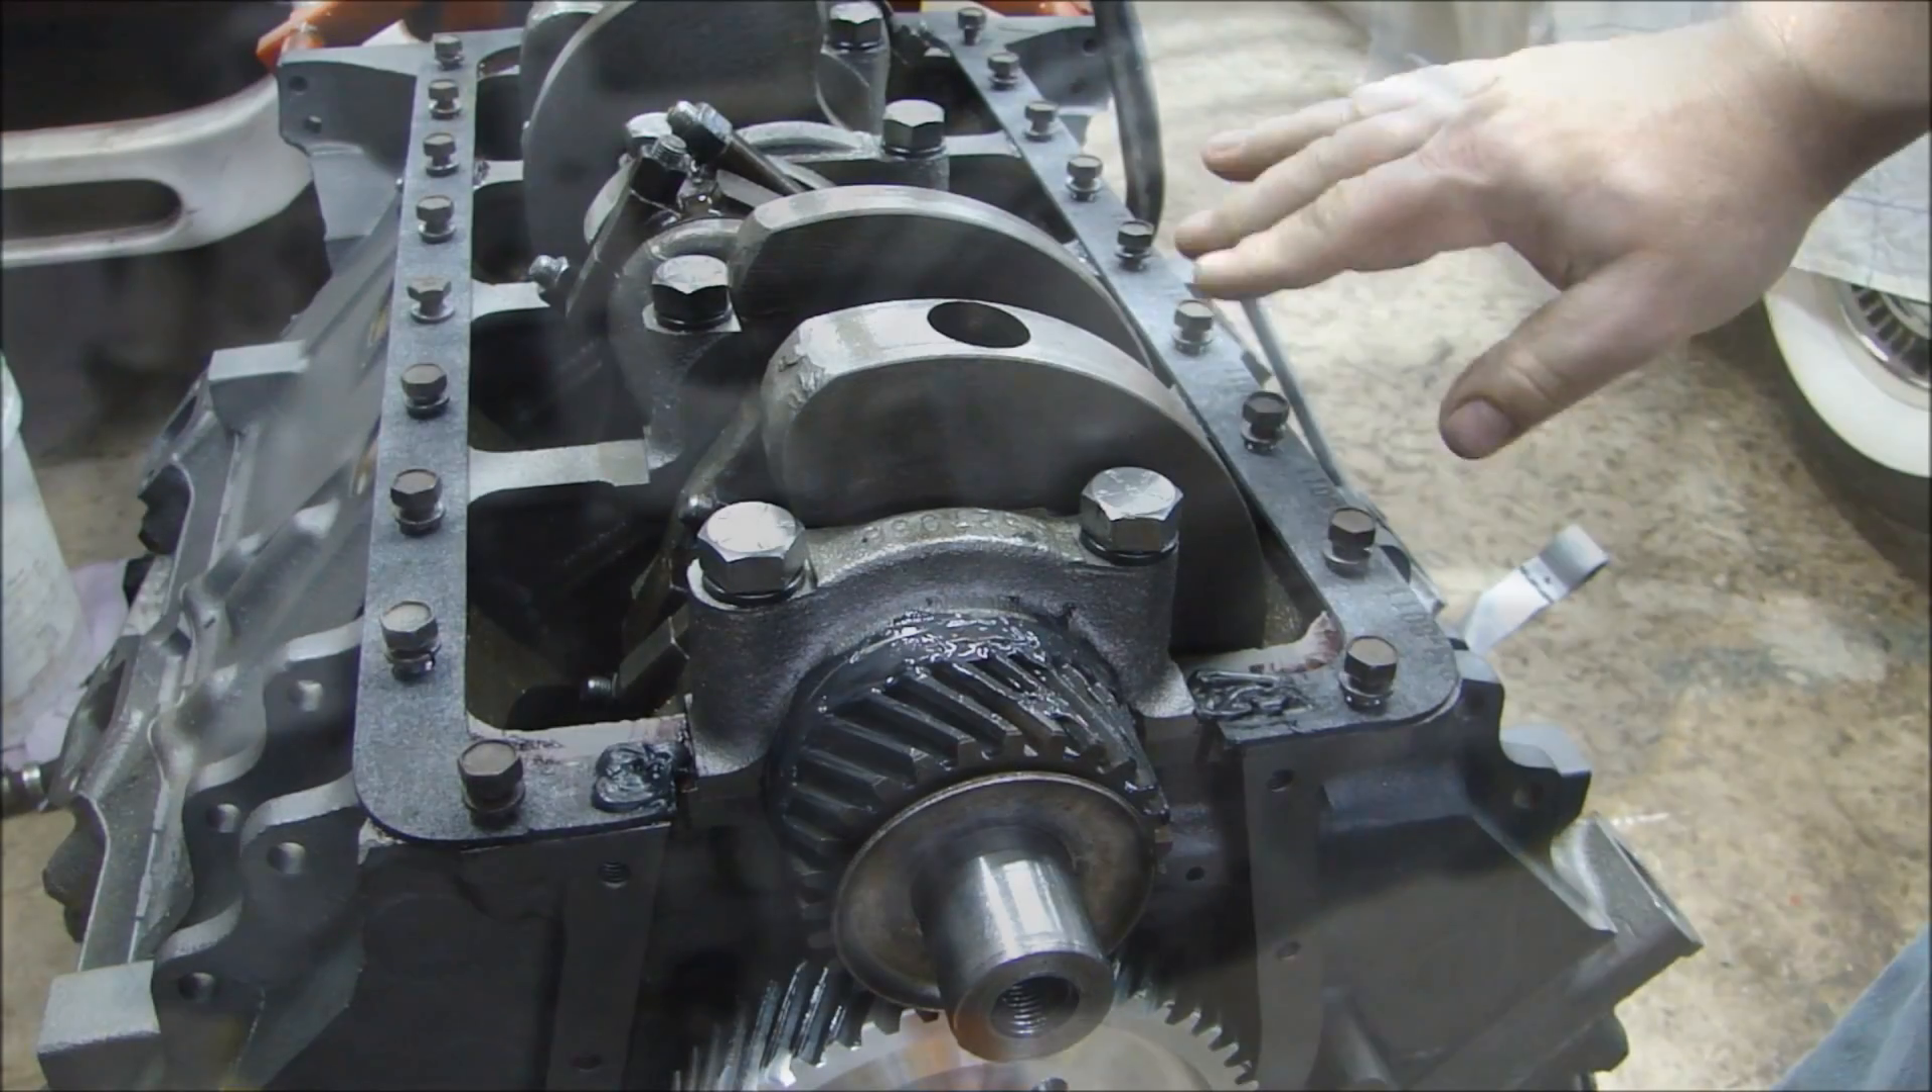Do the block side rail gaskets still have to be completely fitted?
No.